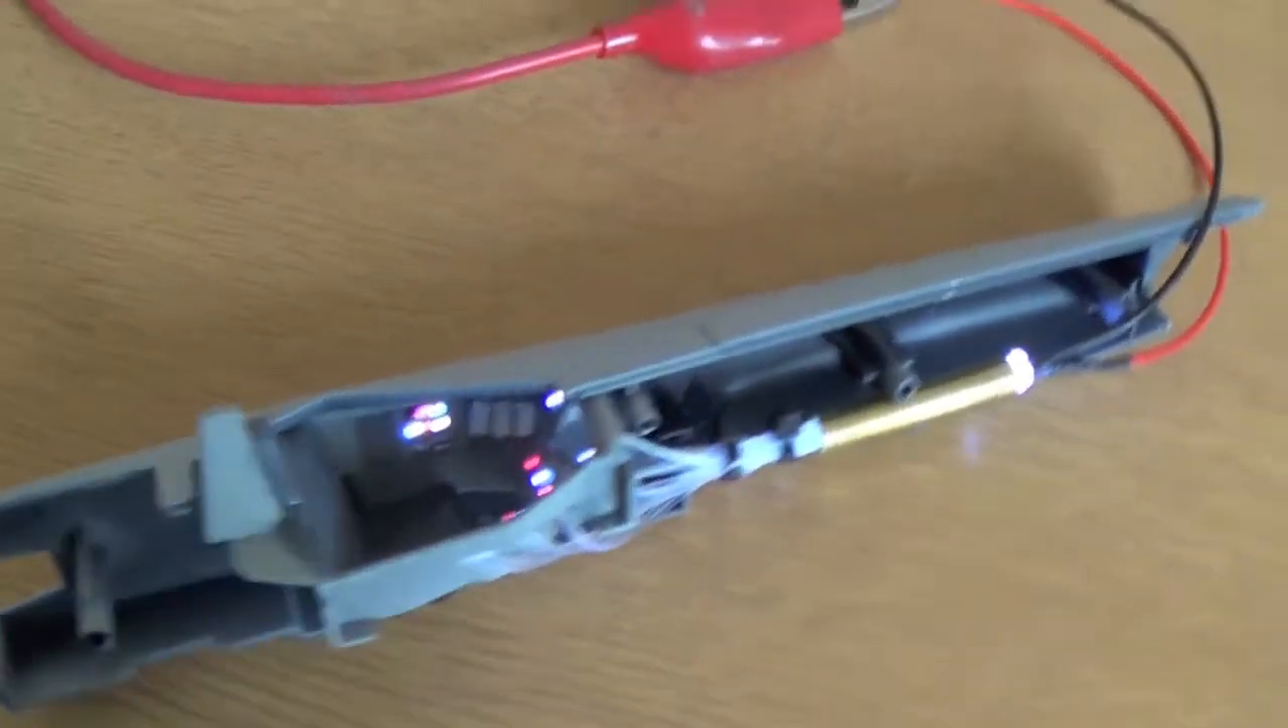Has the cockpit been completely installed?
Yes.